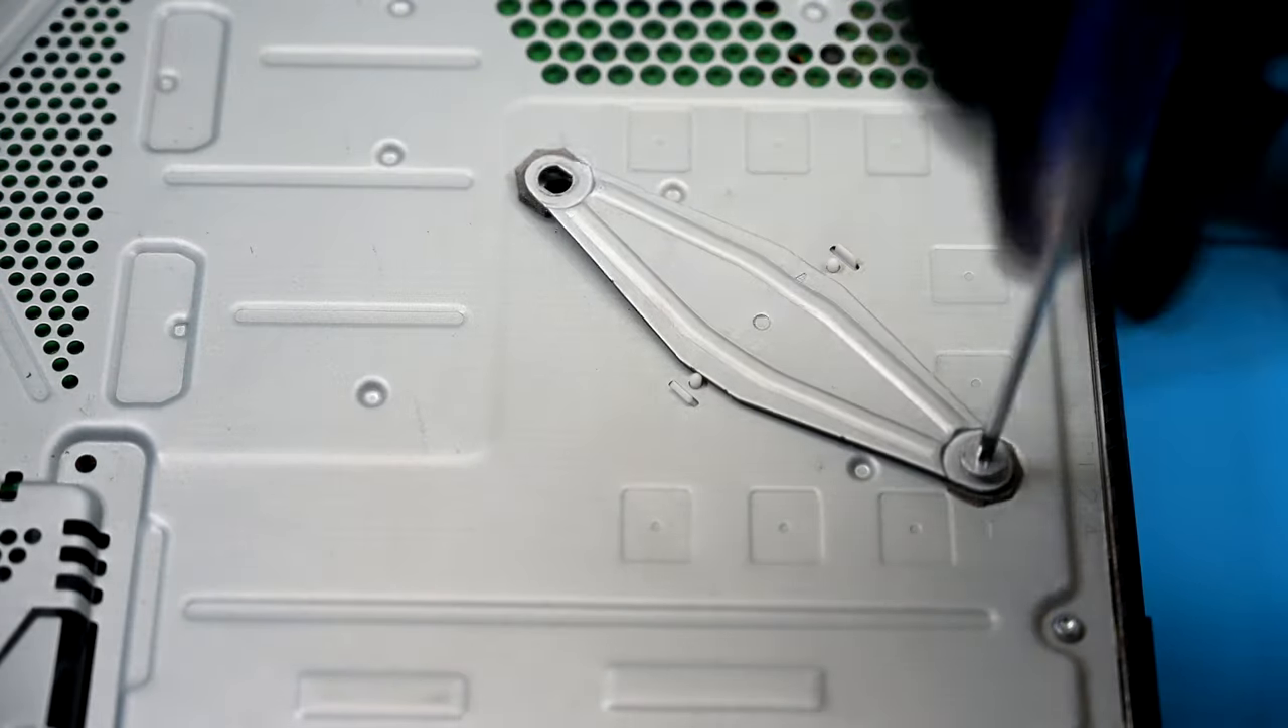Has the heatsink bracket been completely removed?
No.